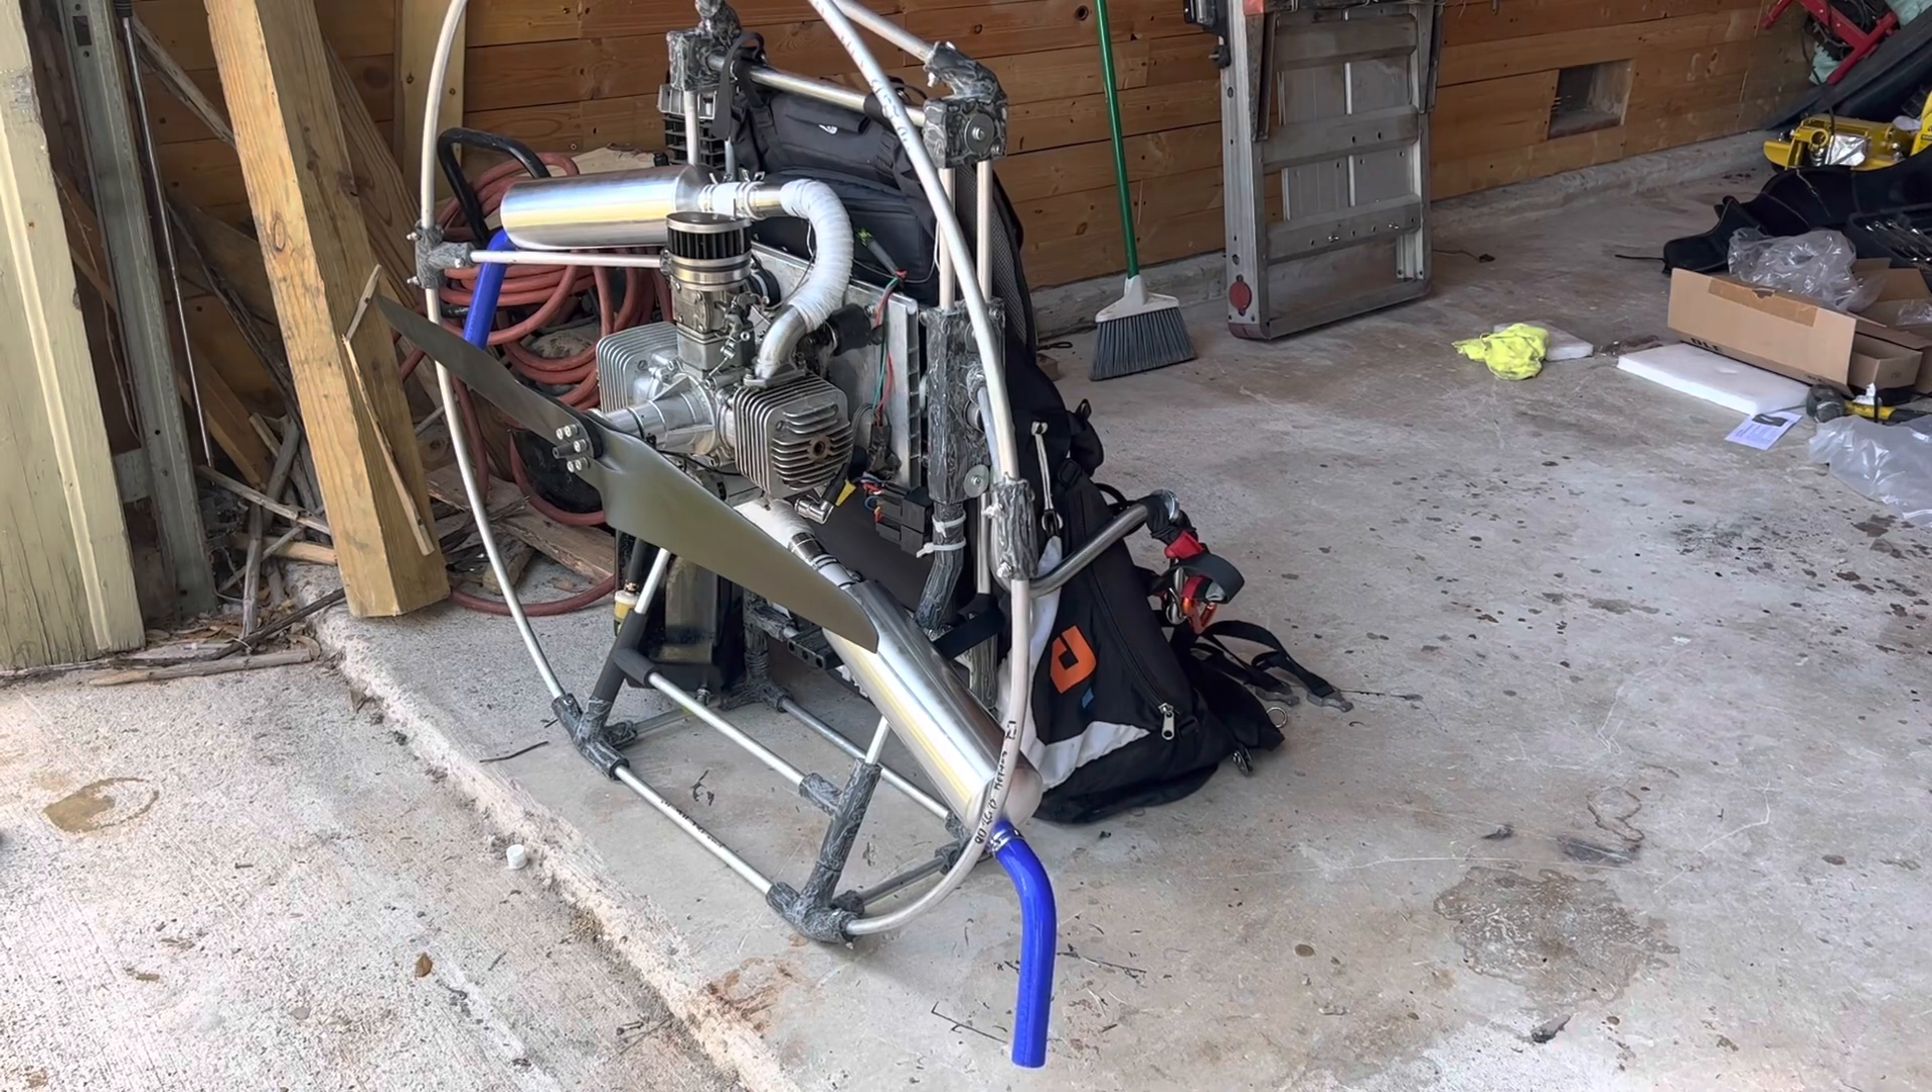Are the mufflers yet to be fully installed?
No.